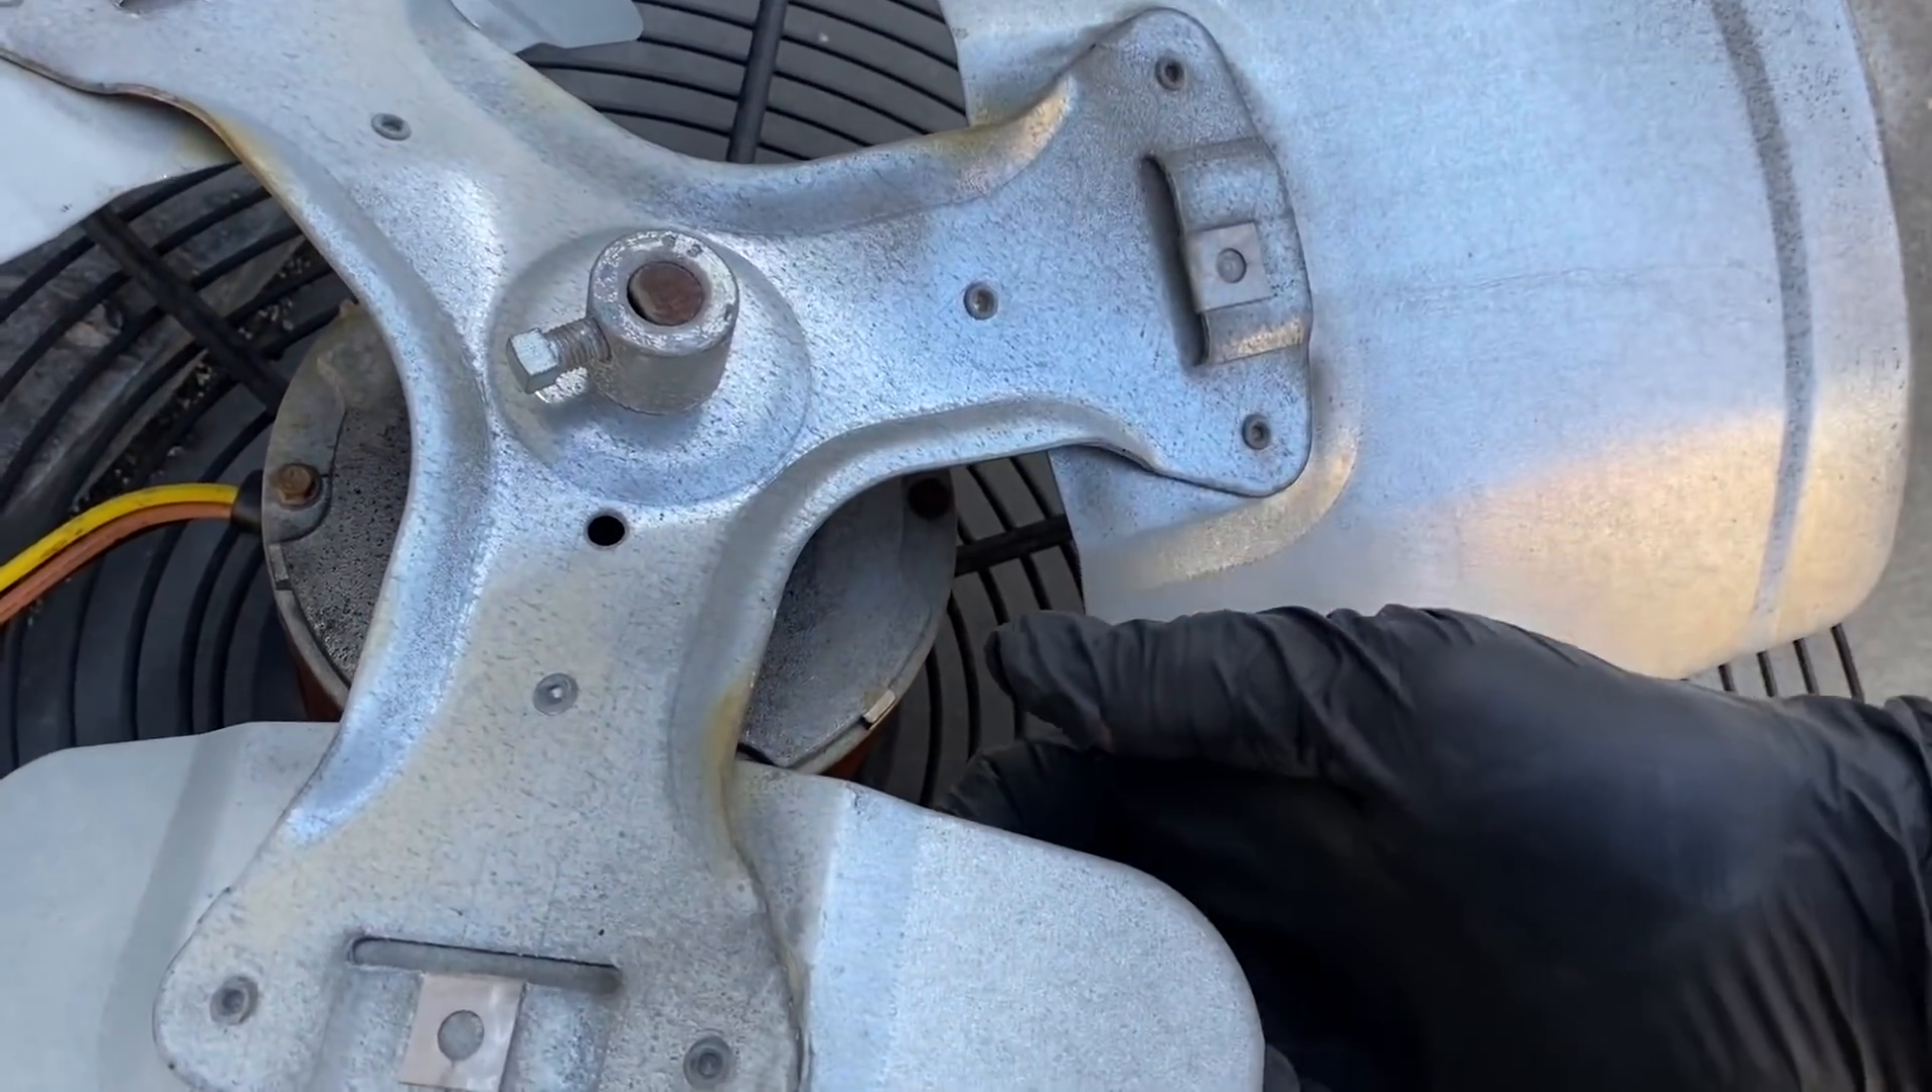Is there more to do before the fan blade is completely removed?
Yes.